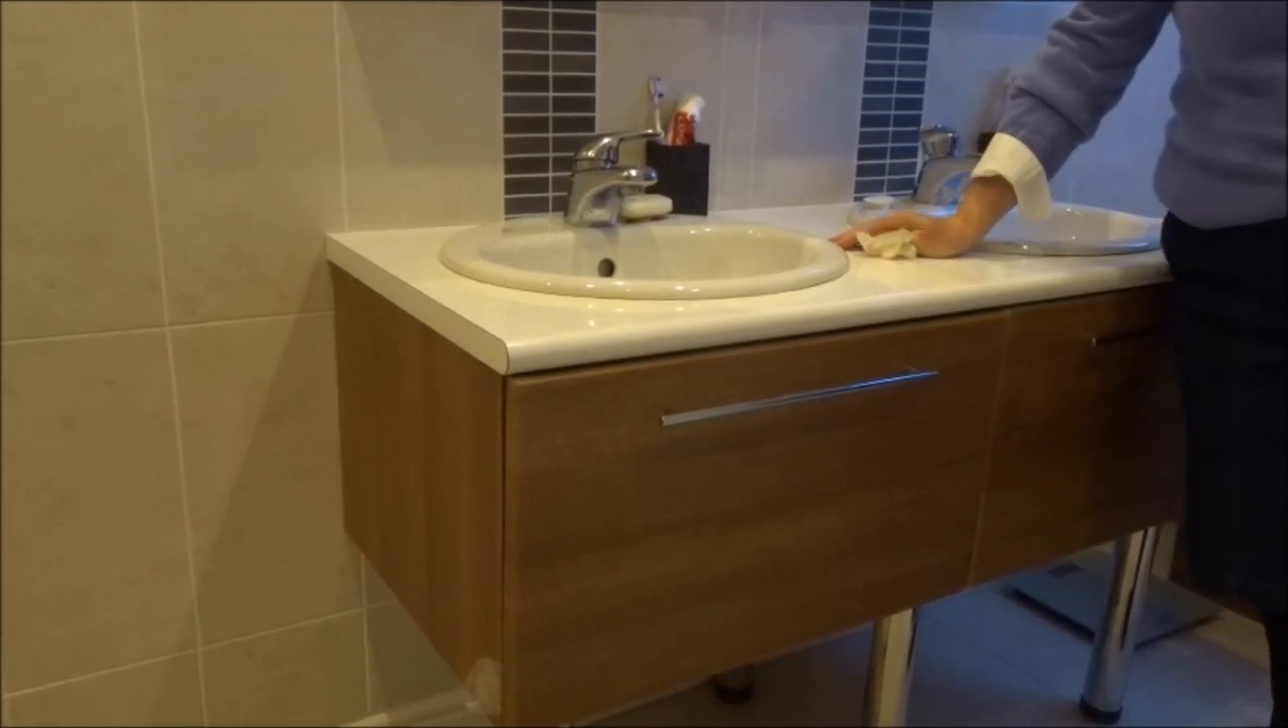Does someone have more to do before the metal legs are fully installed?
No.